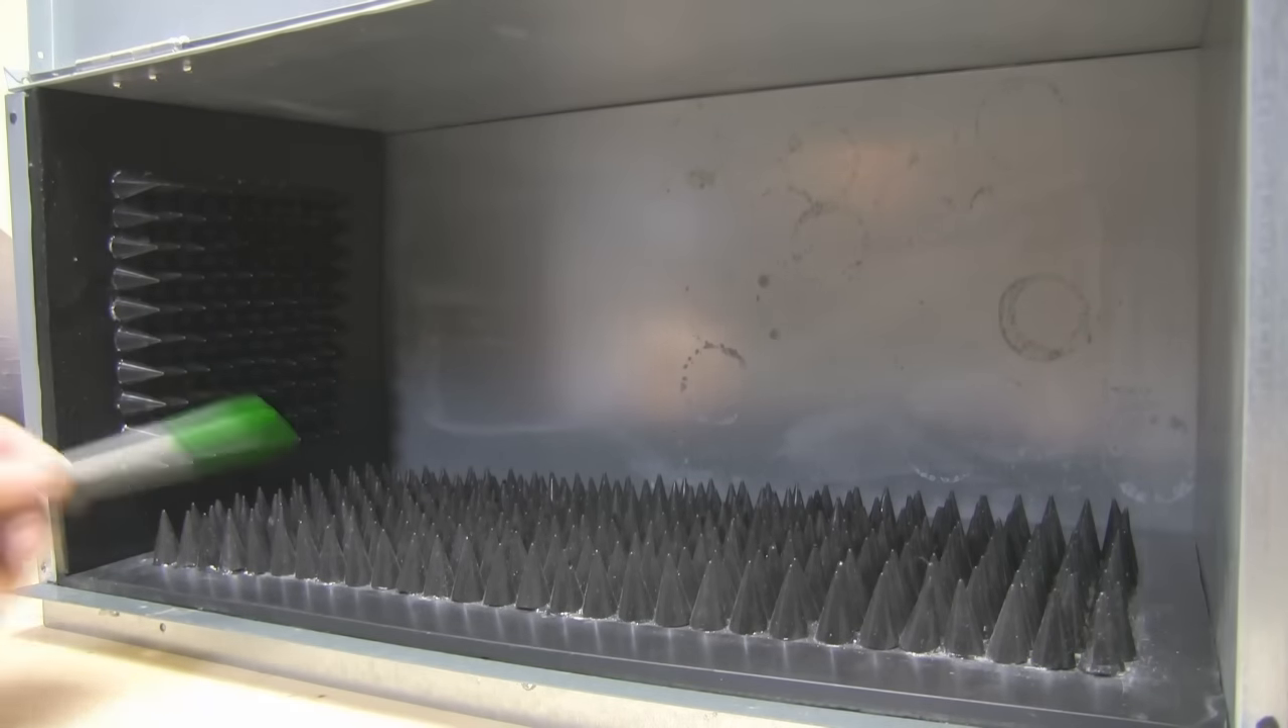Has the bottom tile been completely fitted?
Yes.